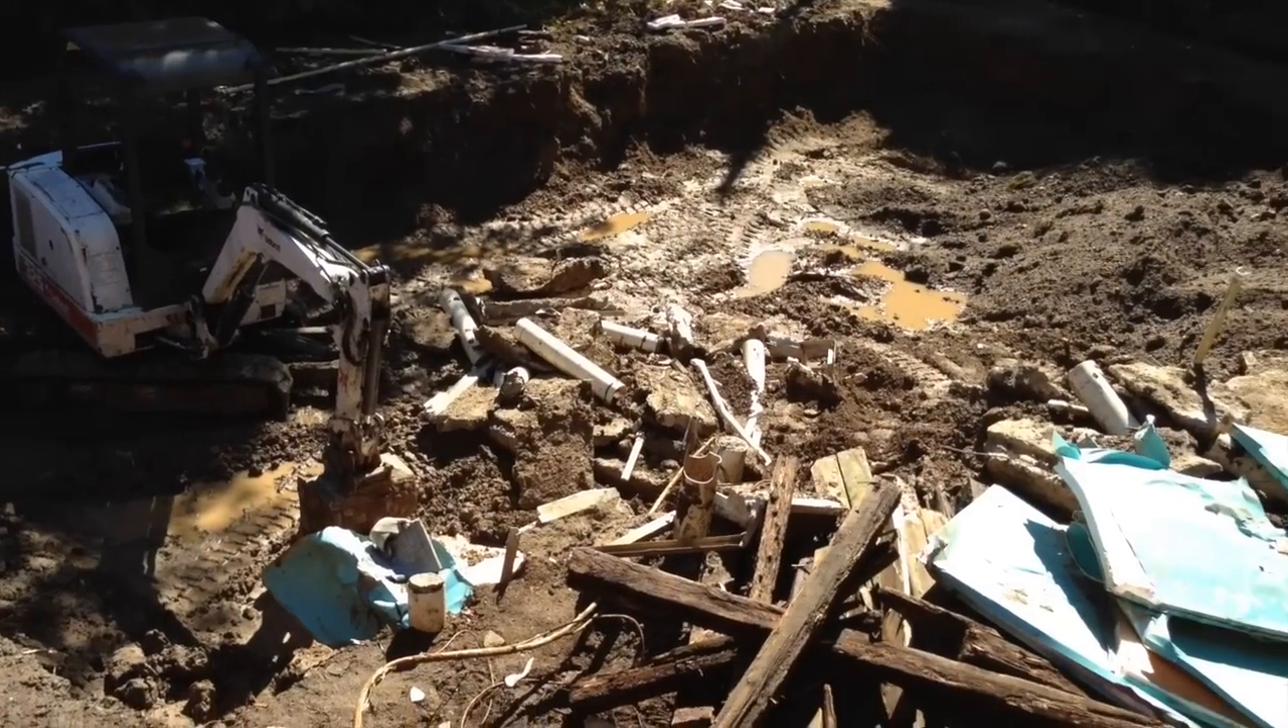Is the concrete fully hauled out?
No.